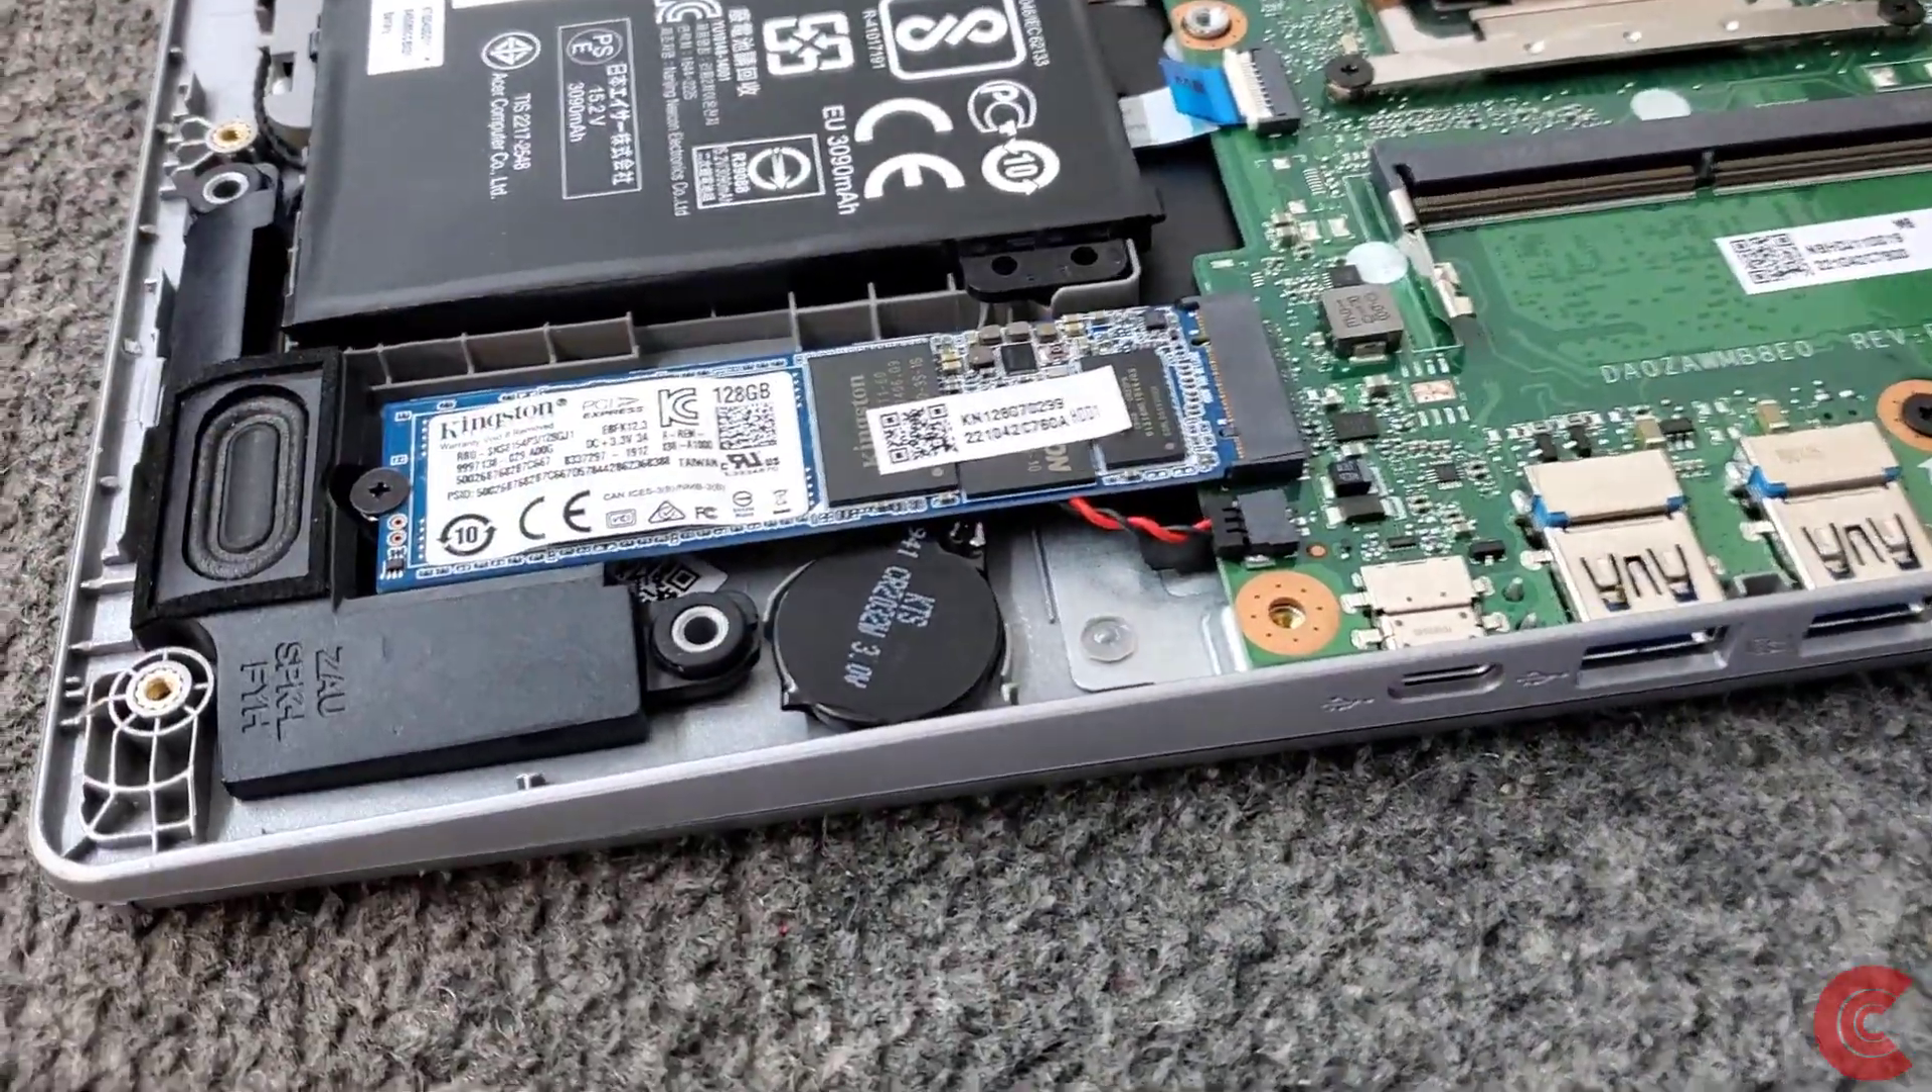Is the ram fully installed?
No.